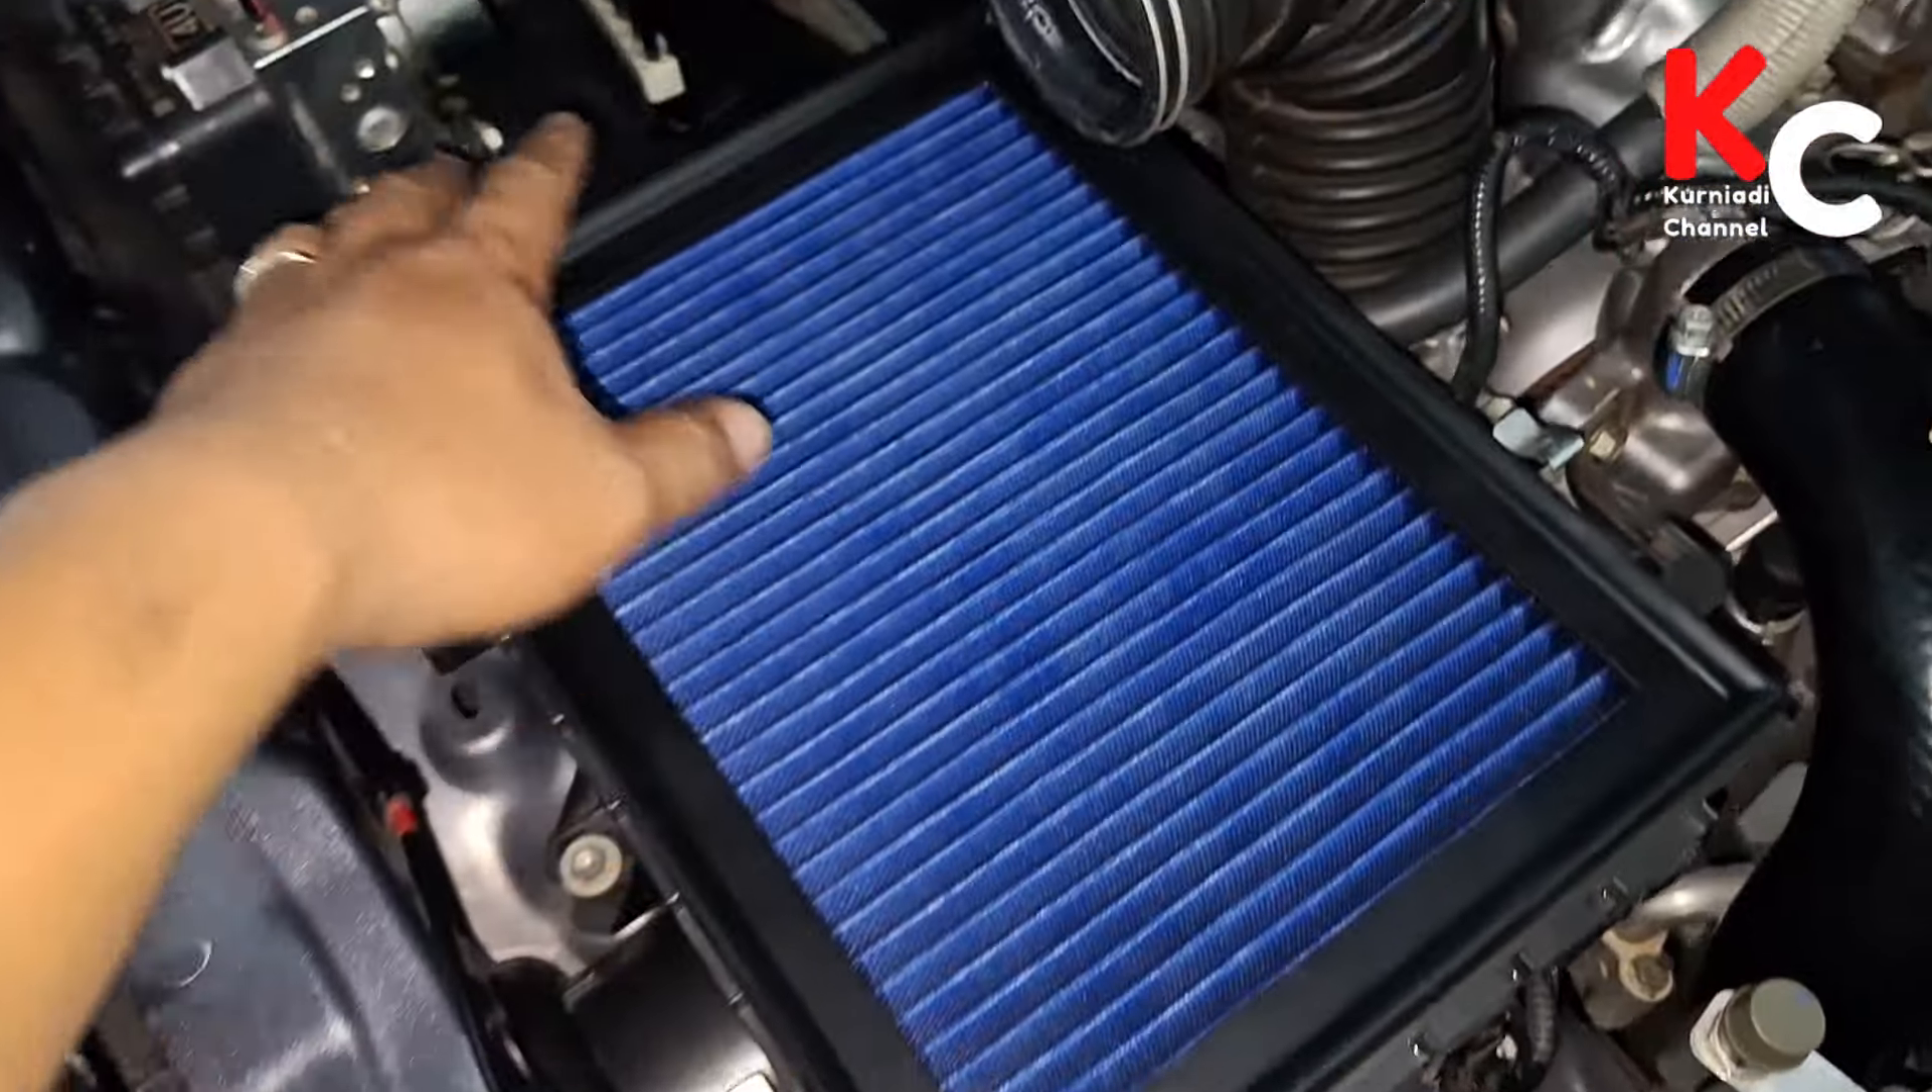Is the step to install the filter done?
Yes.